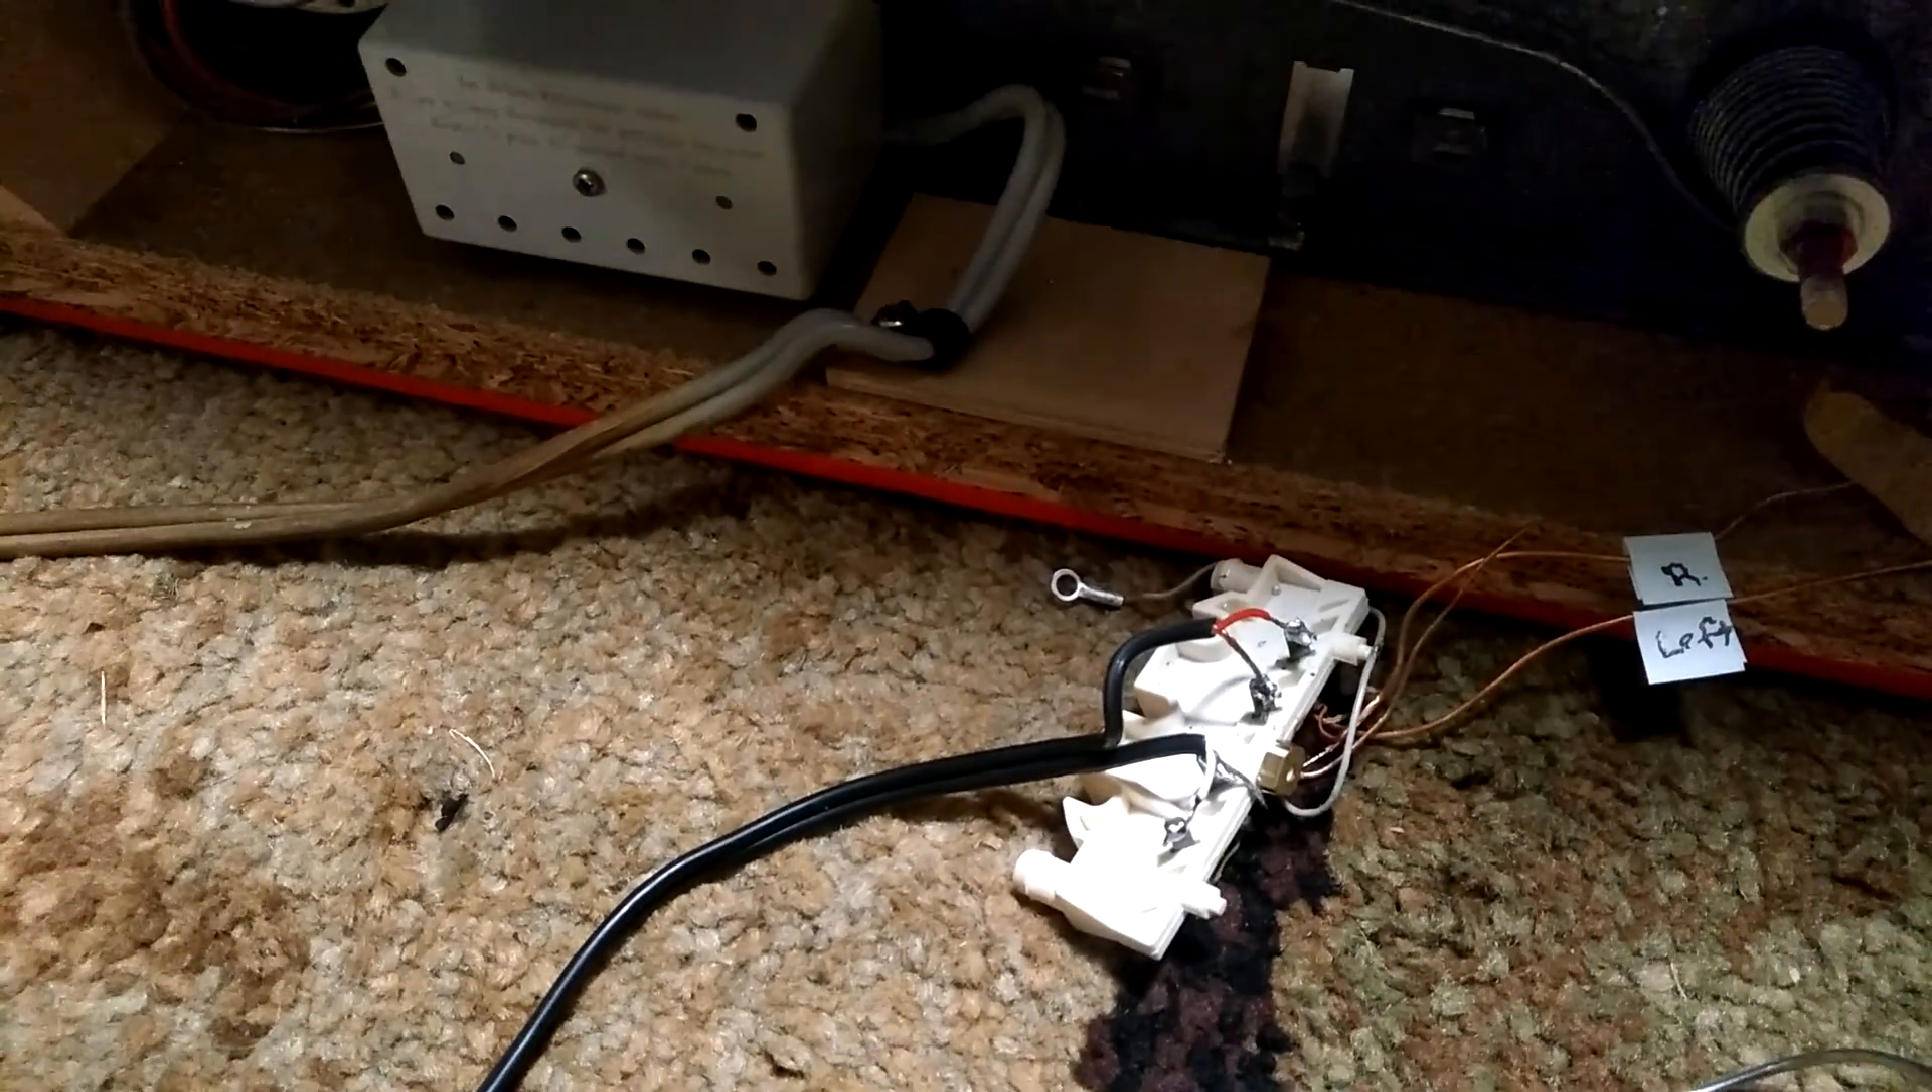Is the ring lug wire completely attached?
No.